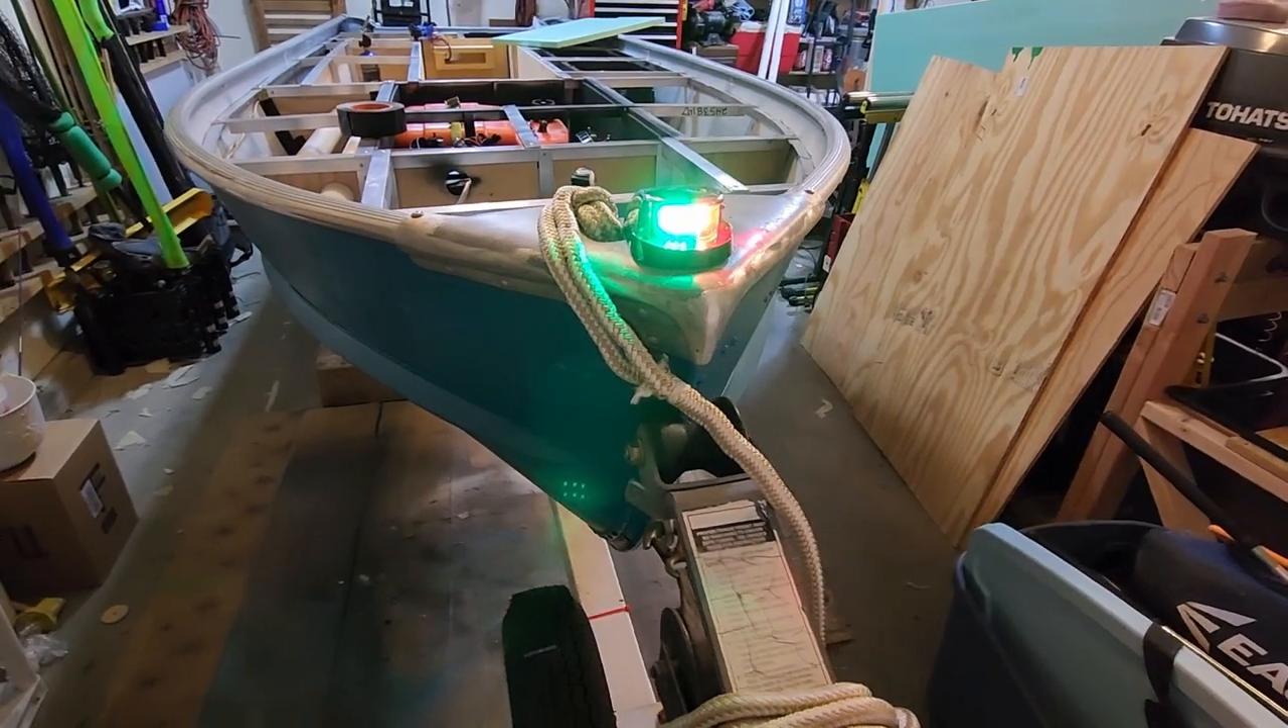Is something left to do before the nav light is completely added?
No.